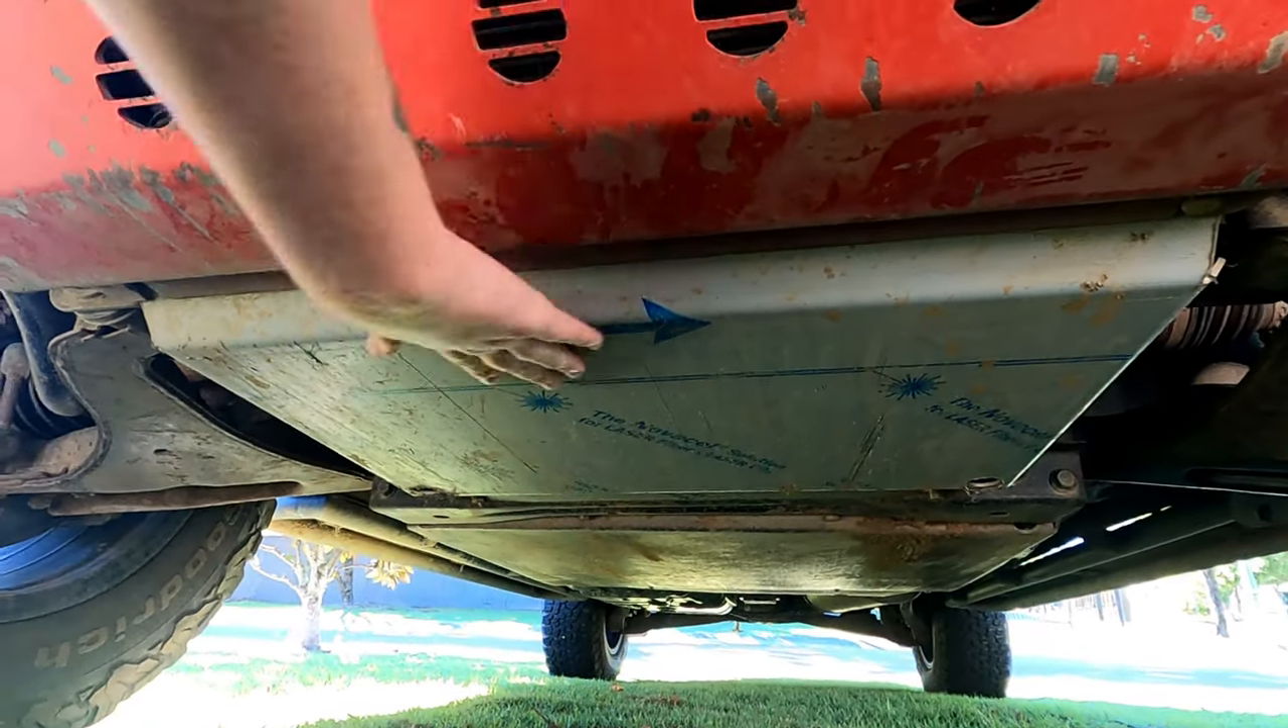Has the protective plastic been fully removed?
No.